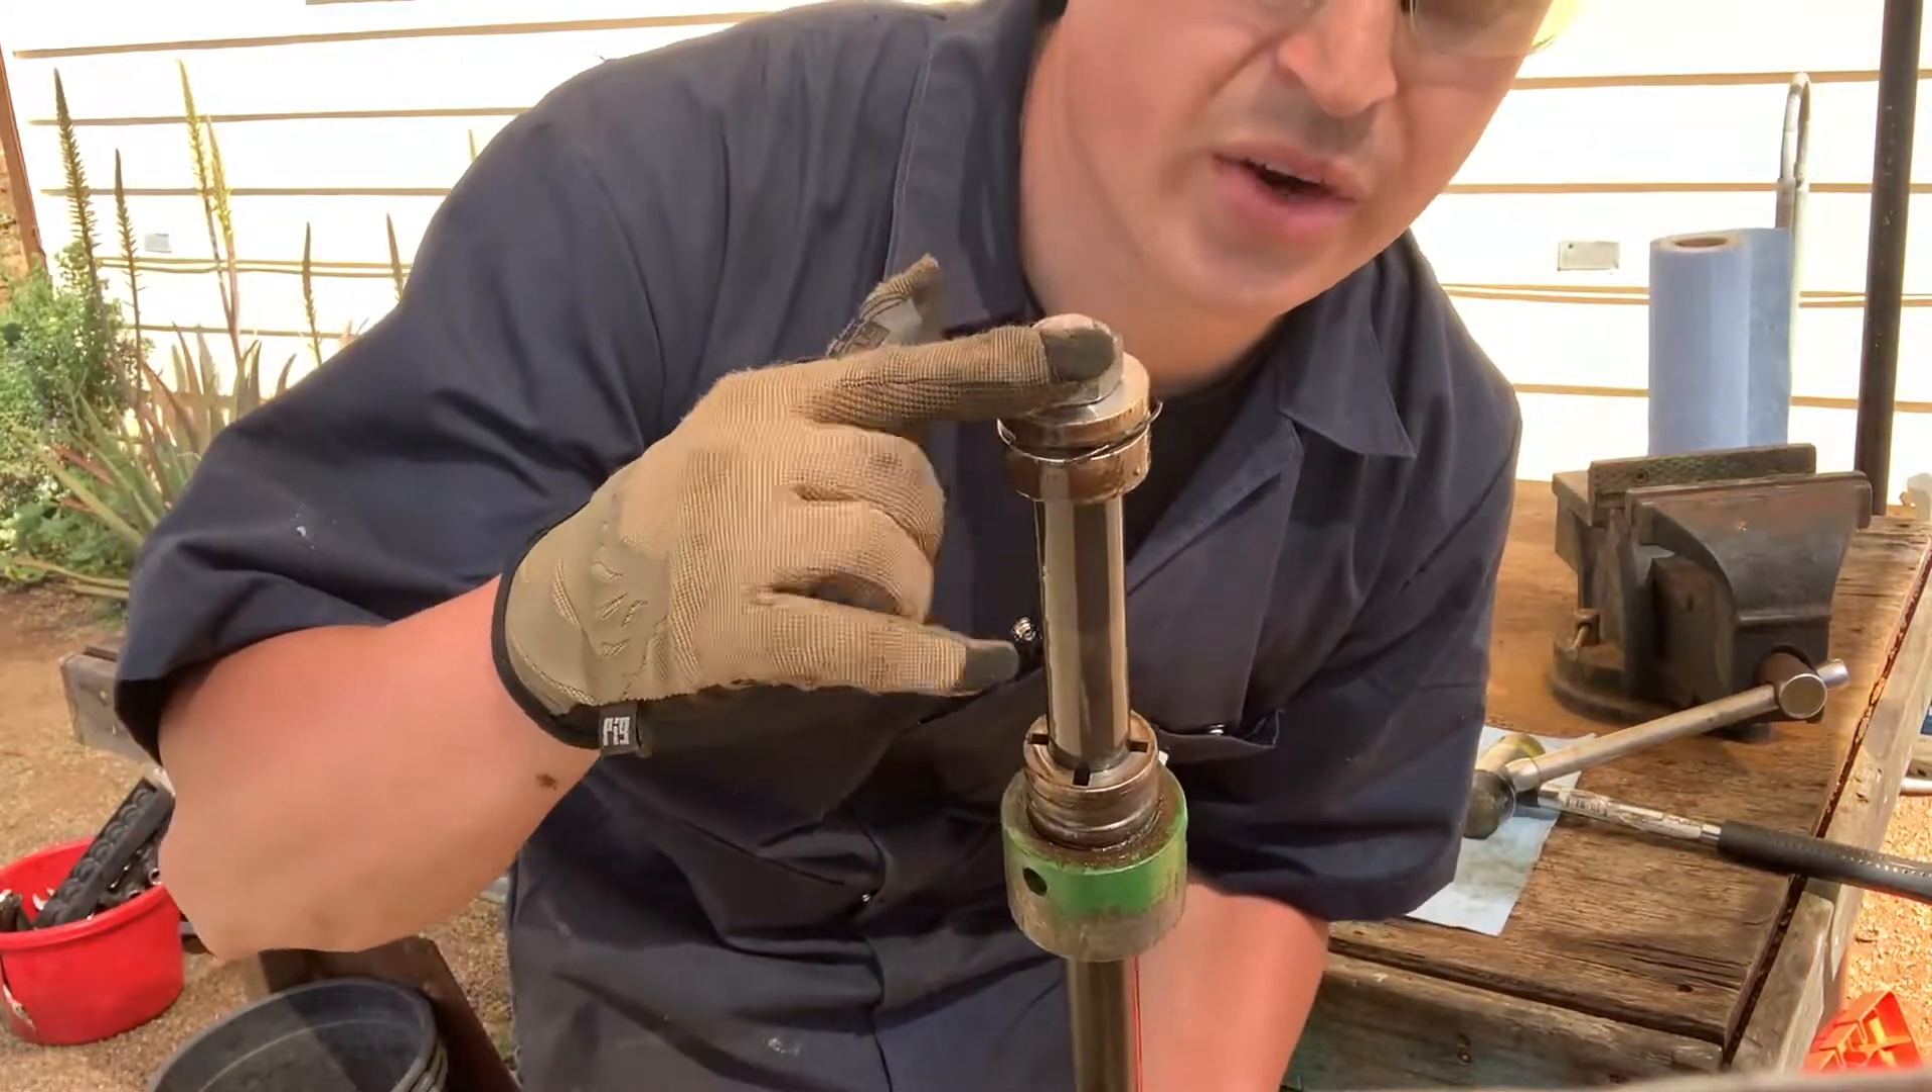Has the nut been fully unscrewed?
No.